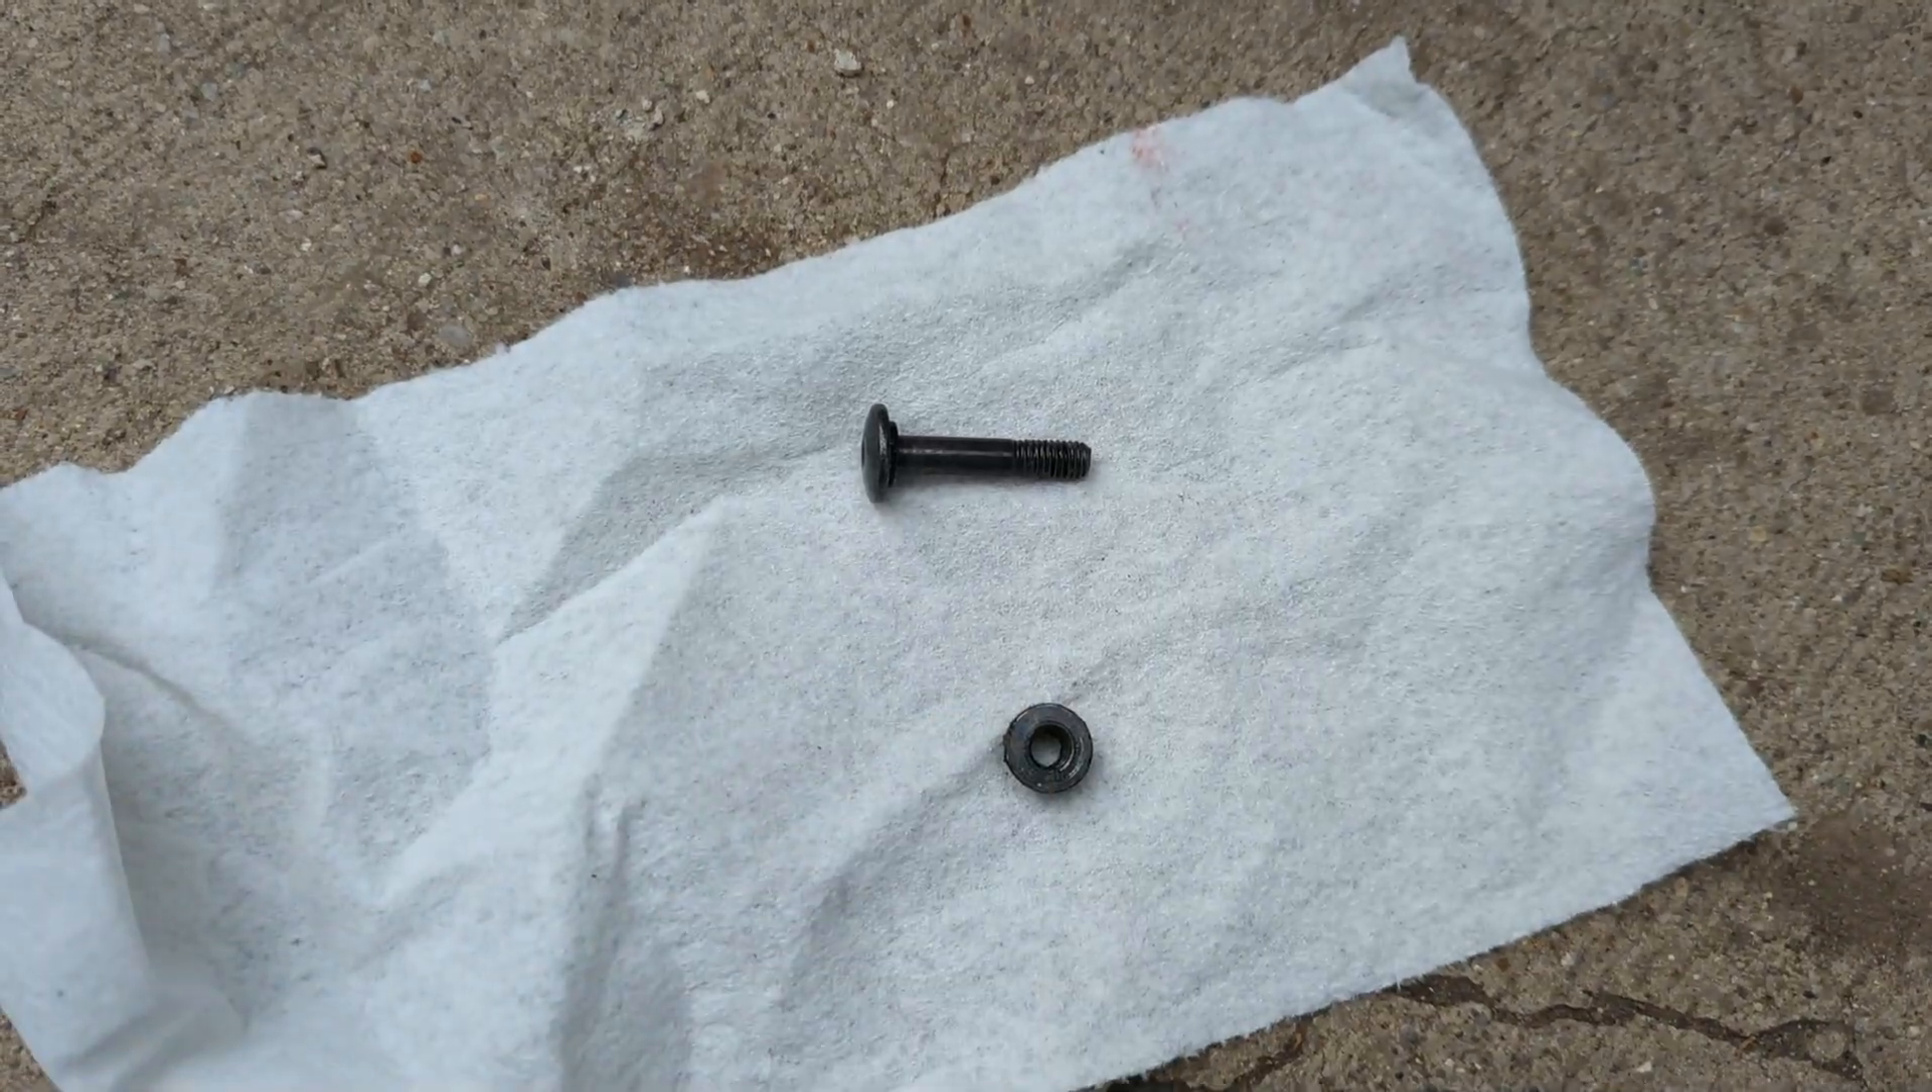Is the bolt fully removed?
Yes.